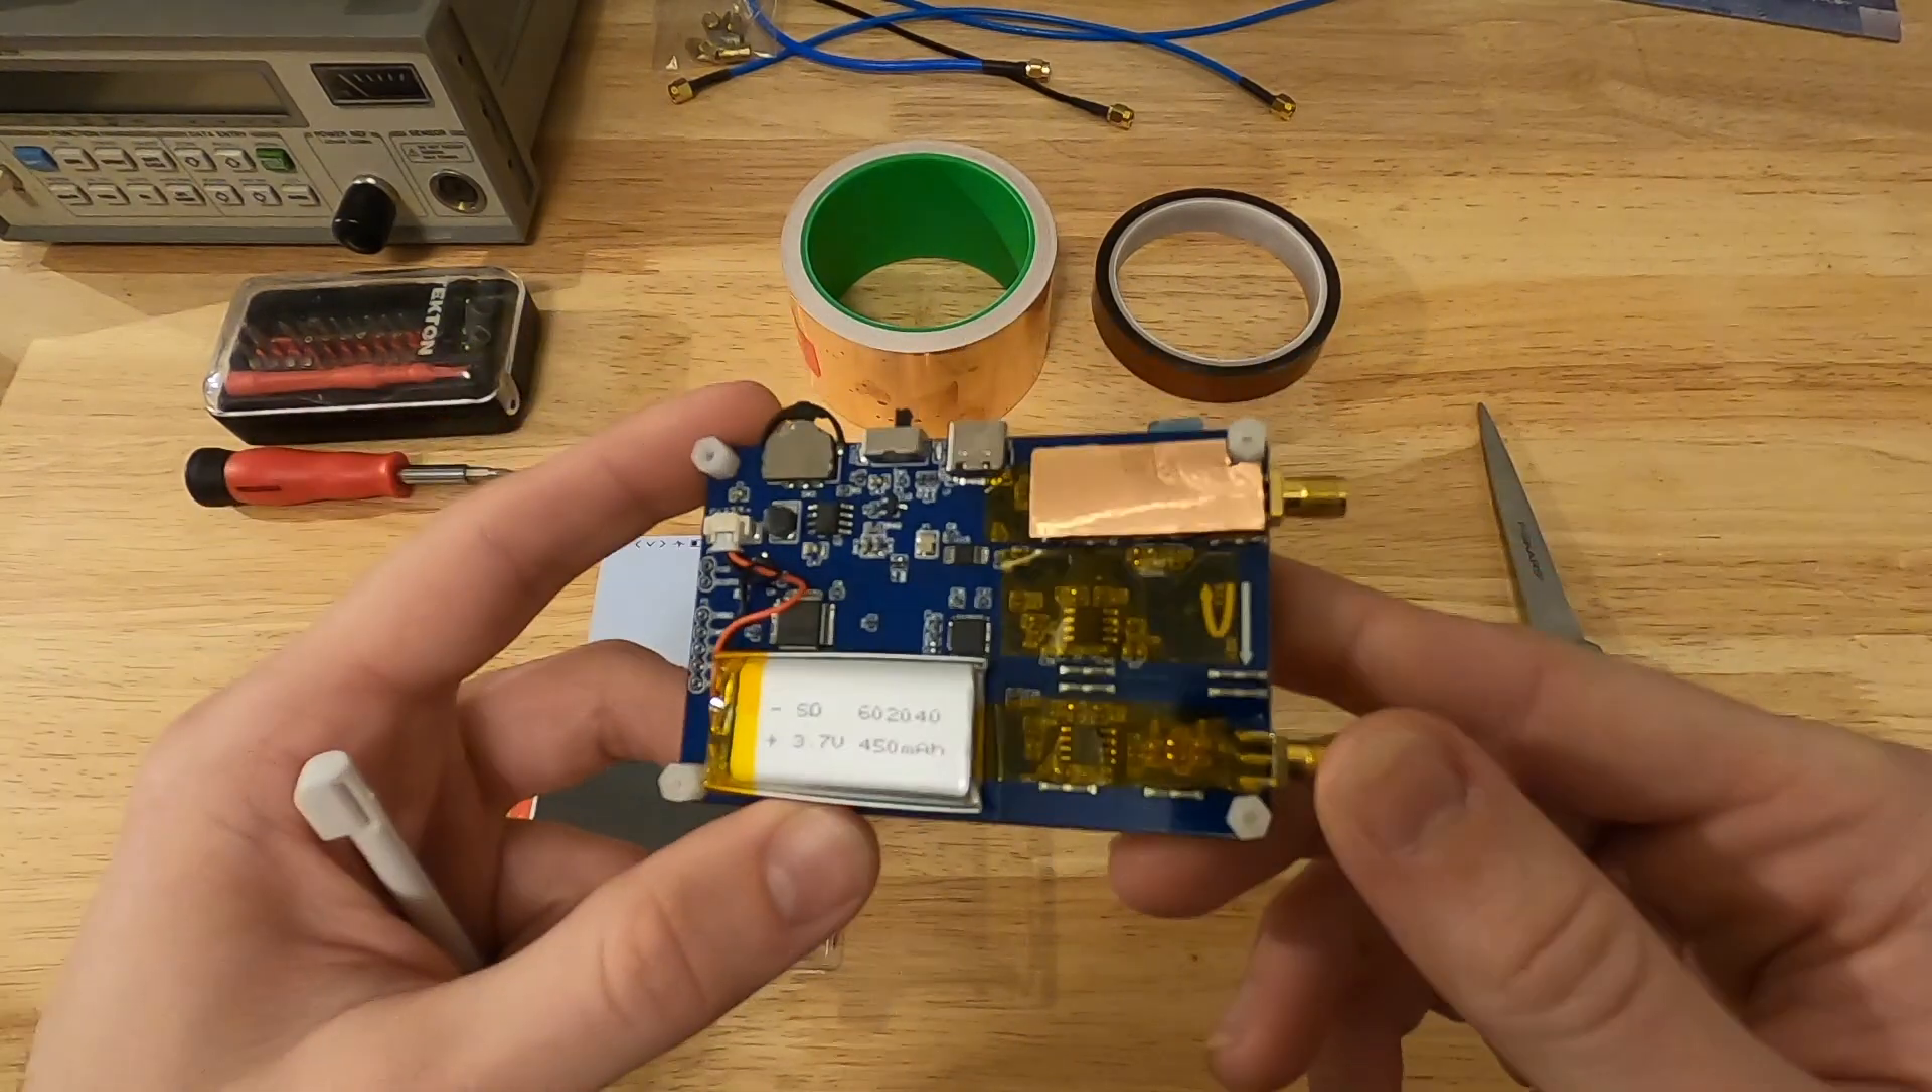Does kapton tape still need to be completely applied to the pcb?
No.